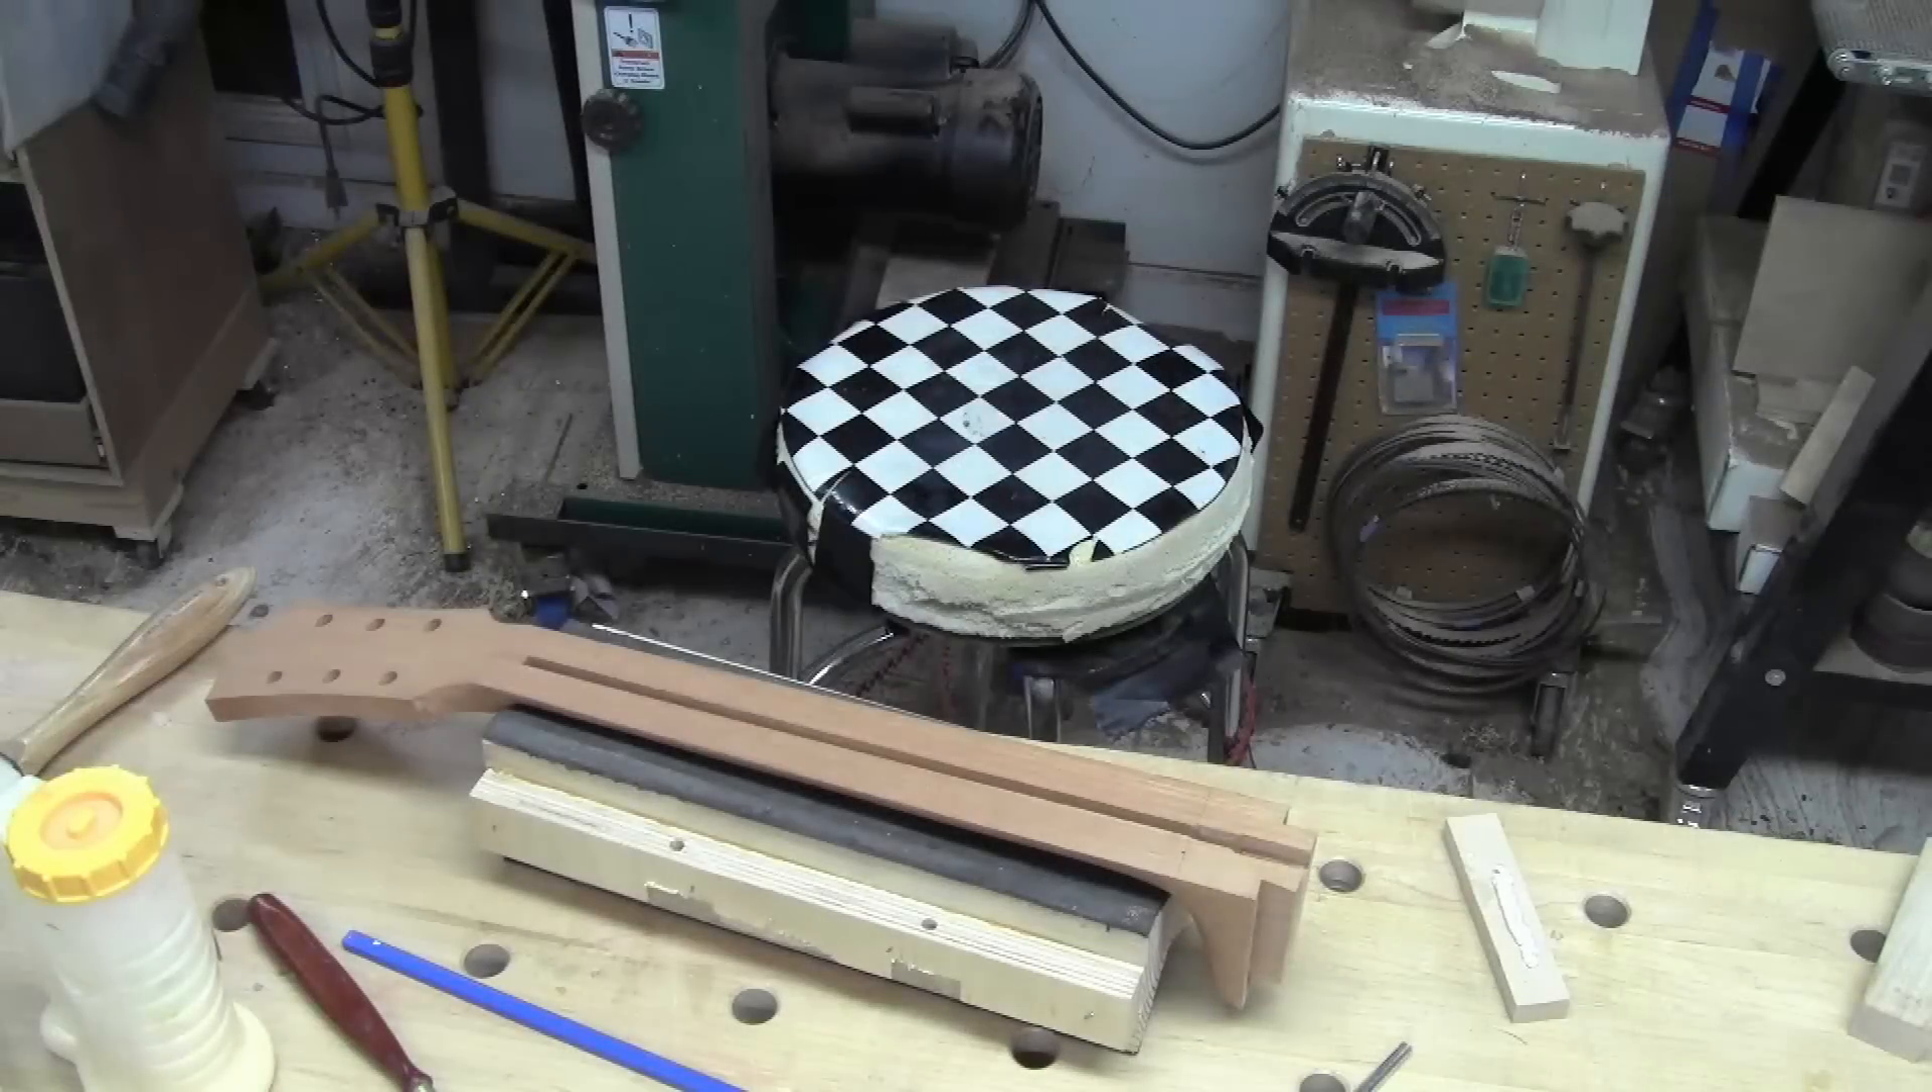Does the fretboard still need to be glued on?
Yes.